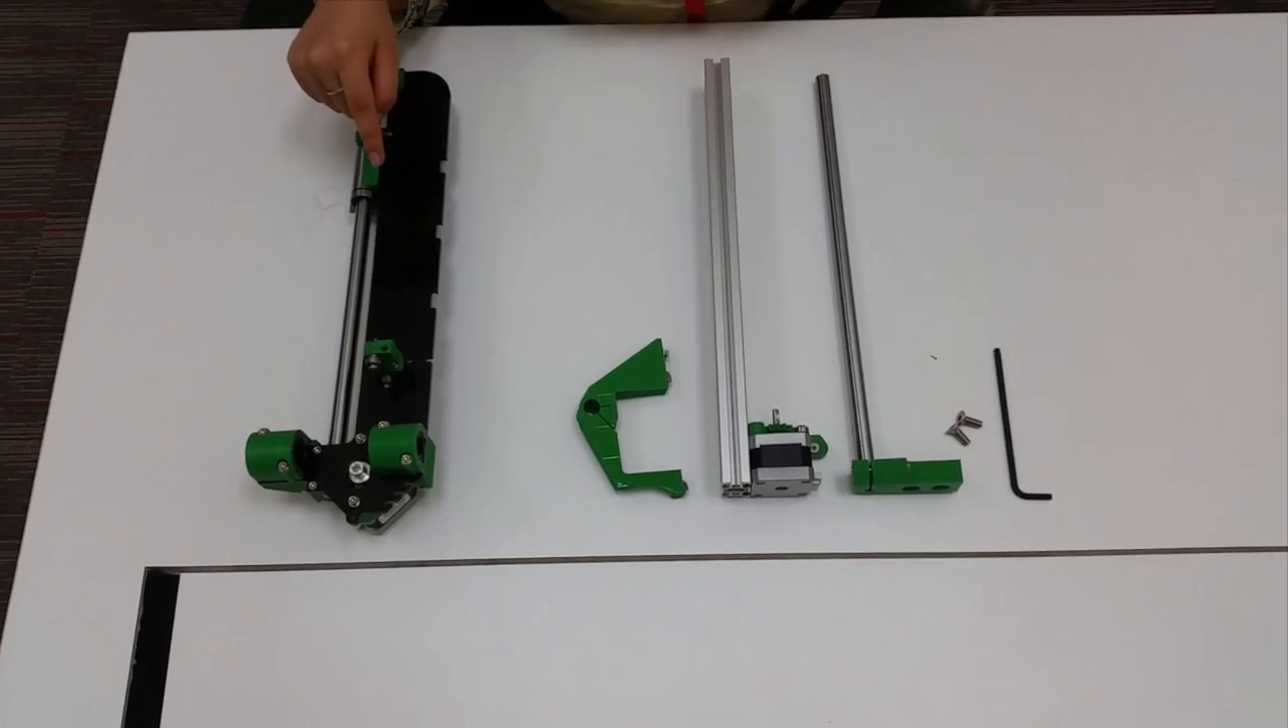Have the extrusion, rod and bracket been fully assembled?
No.